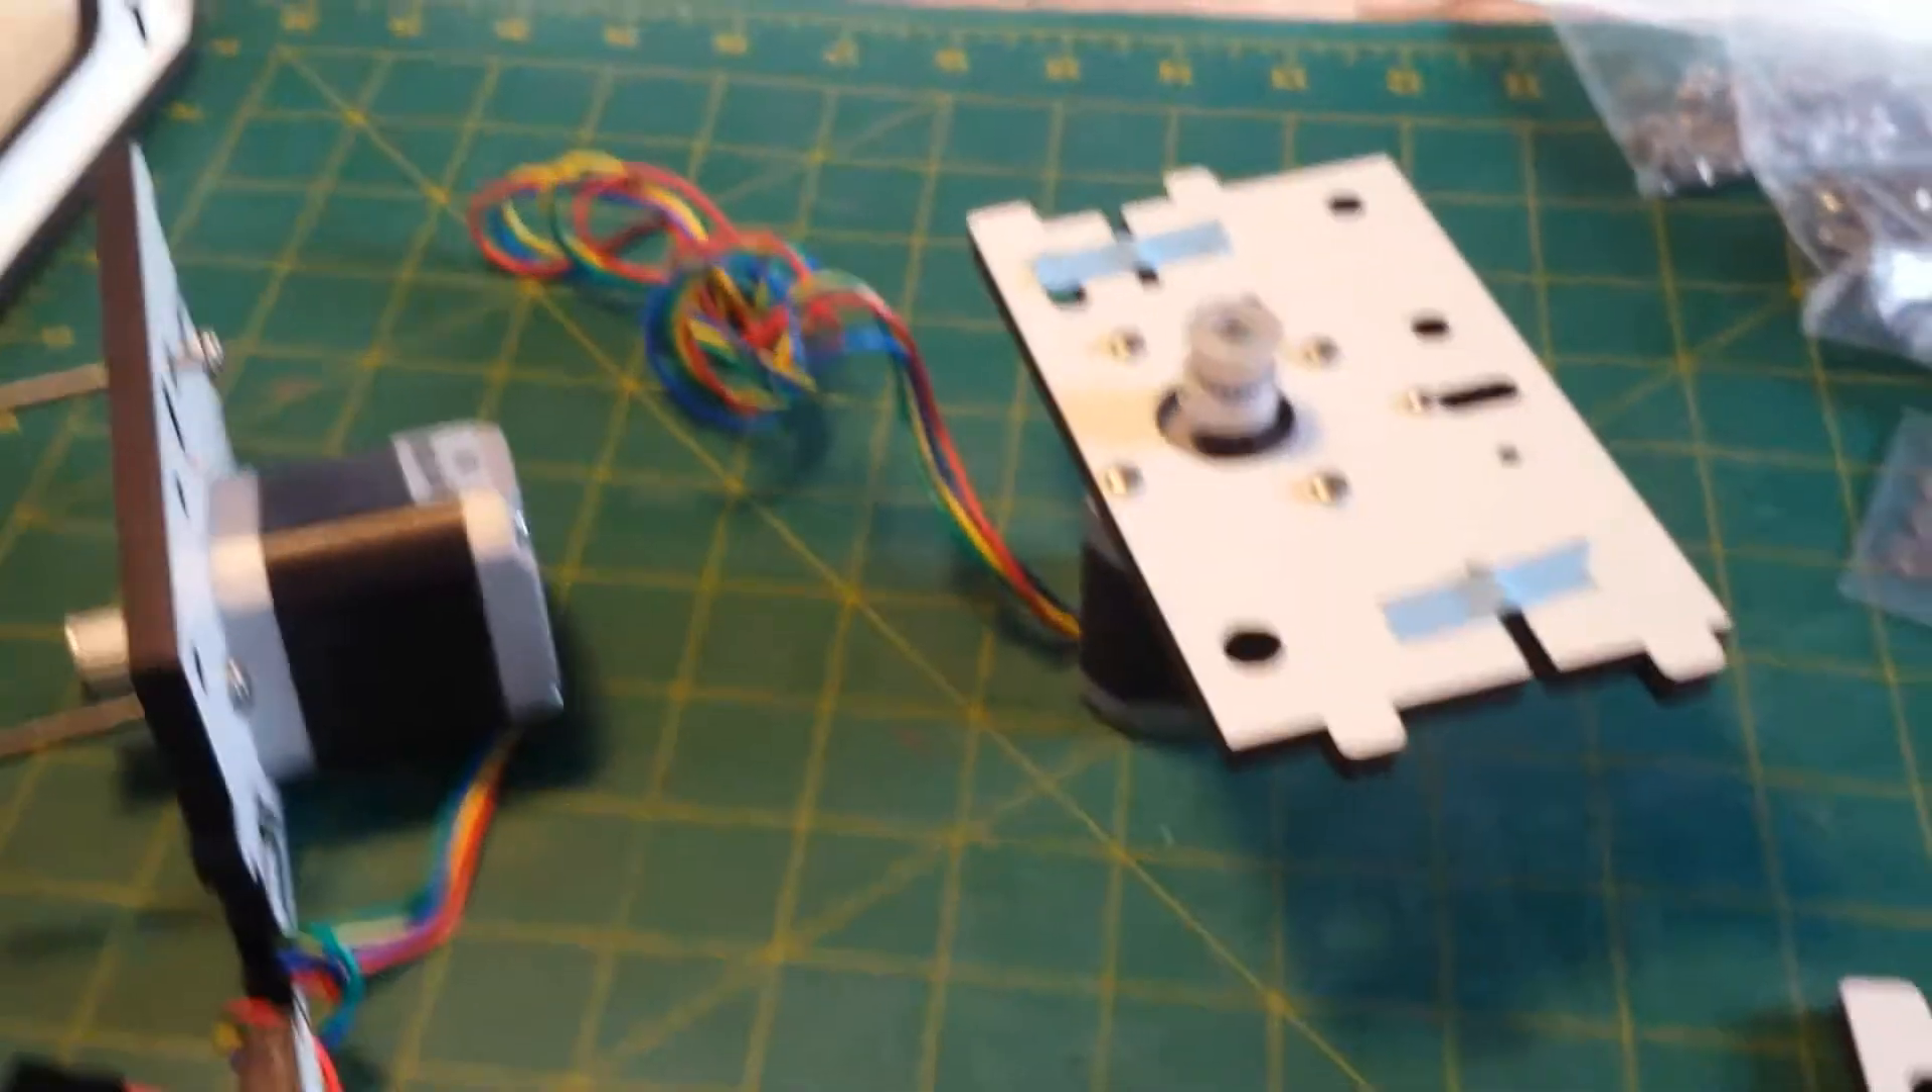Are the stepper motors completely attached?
Yes.